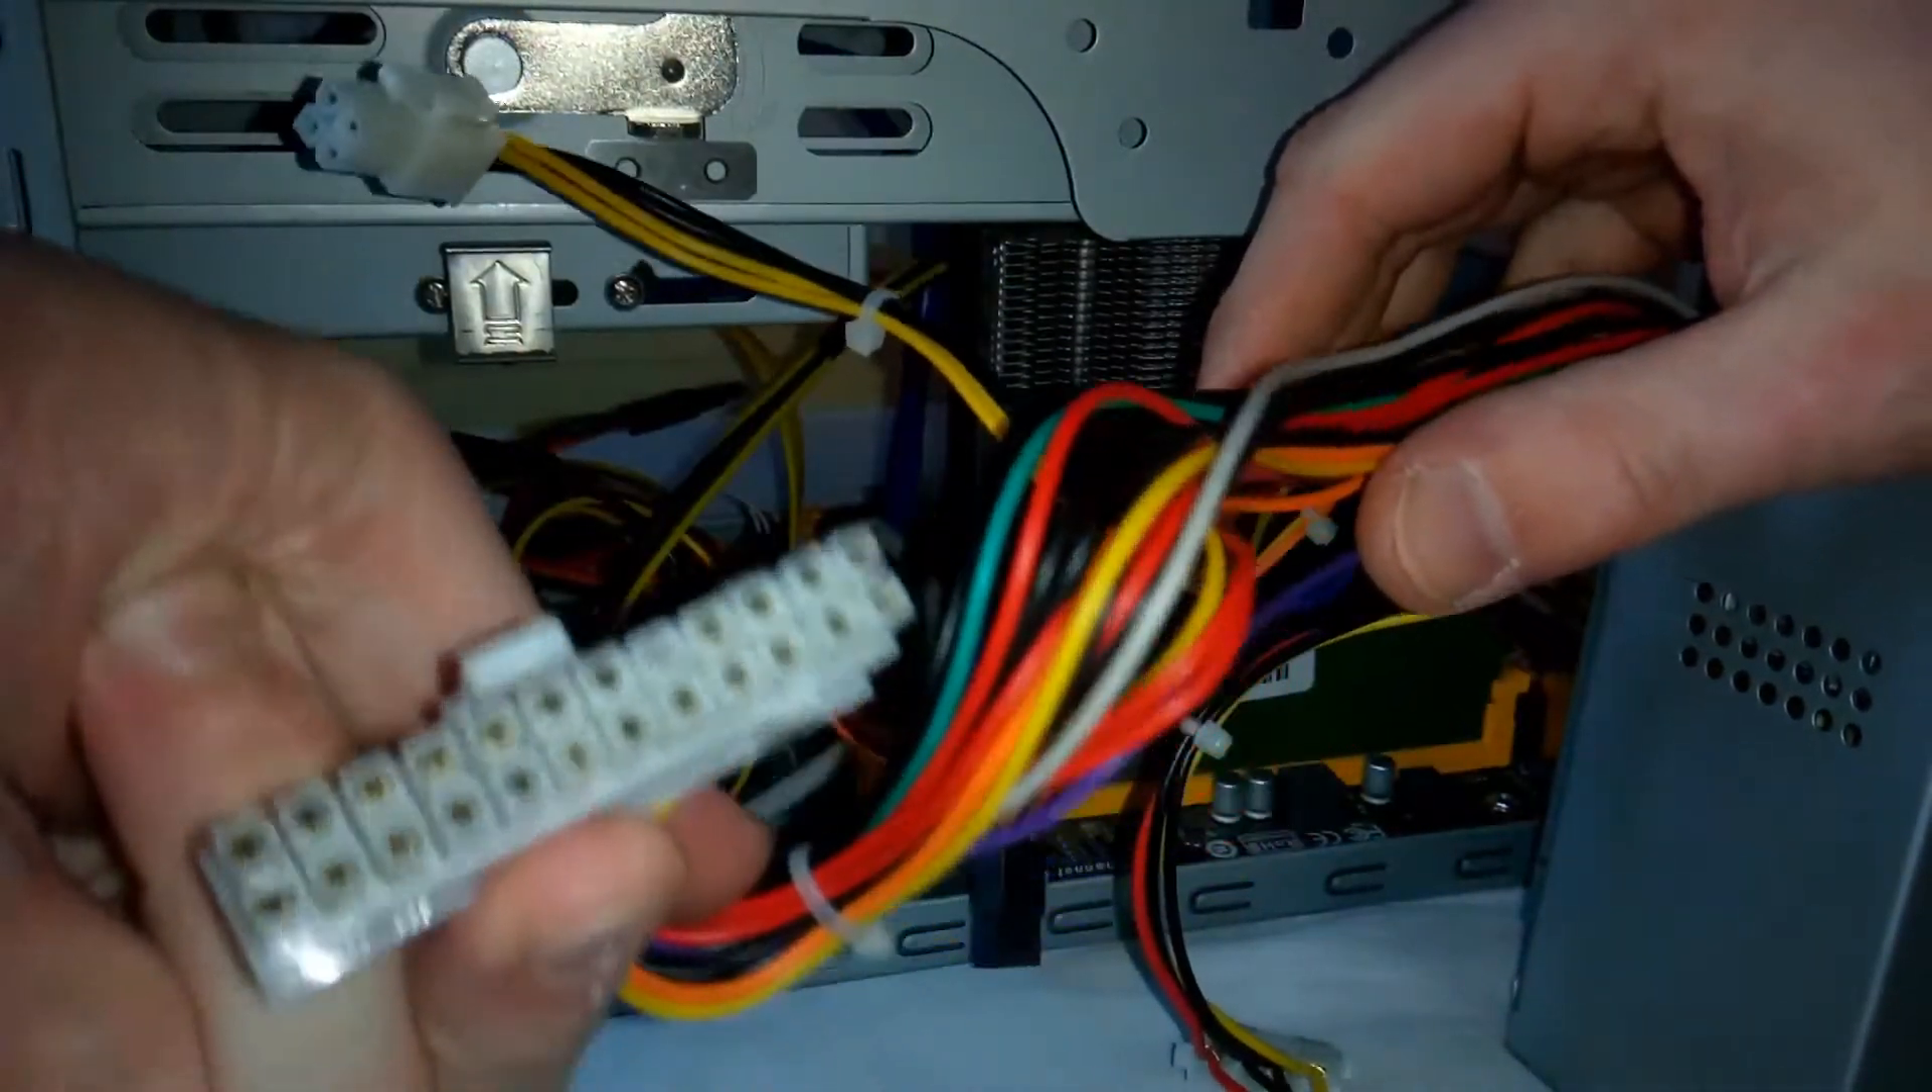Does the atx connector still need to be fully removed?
No.